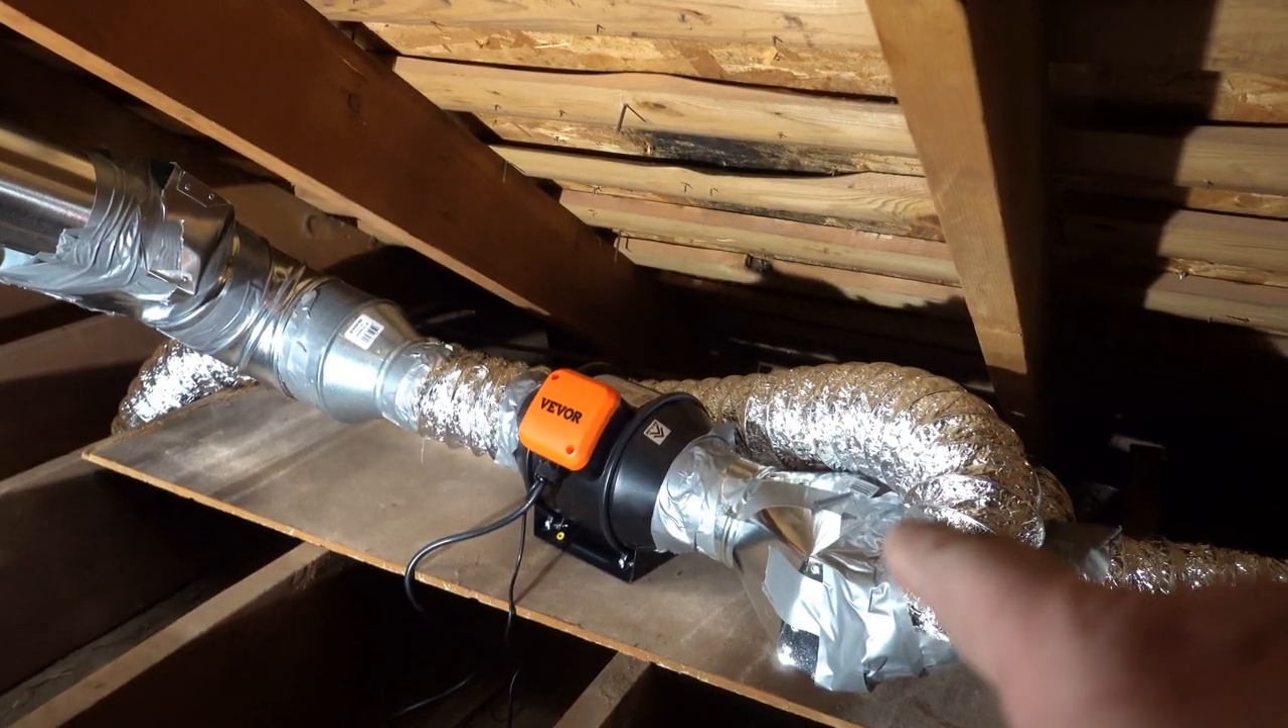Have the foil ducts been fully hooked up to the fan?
Yes.